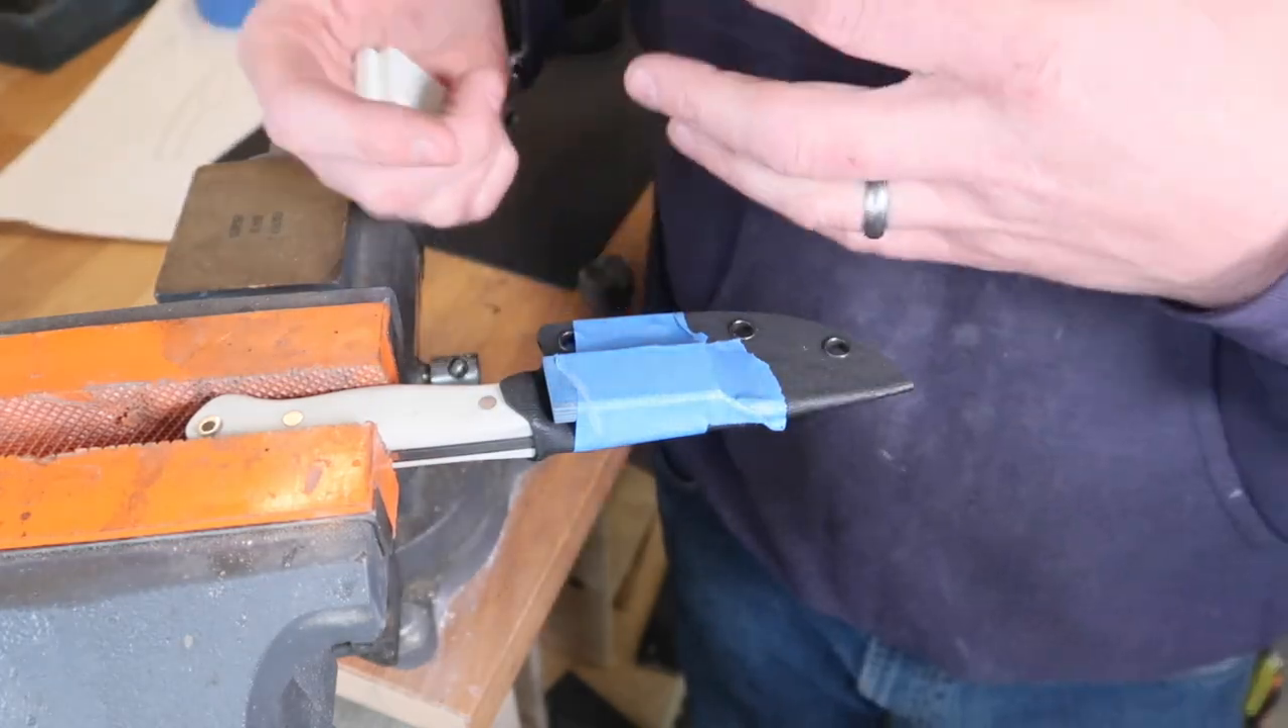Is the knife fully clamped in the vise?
Yes.